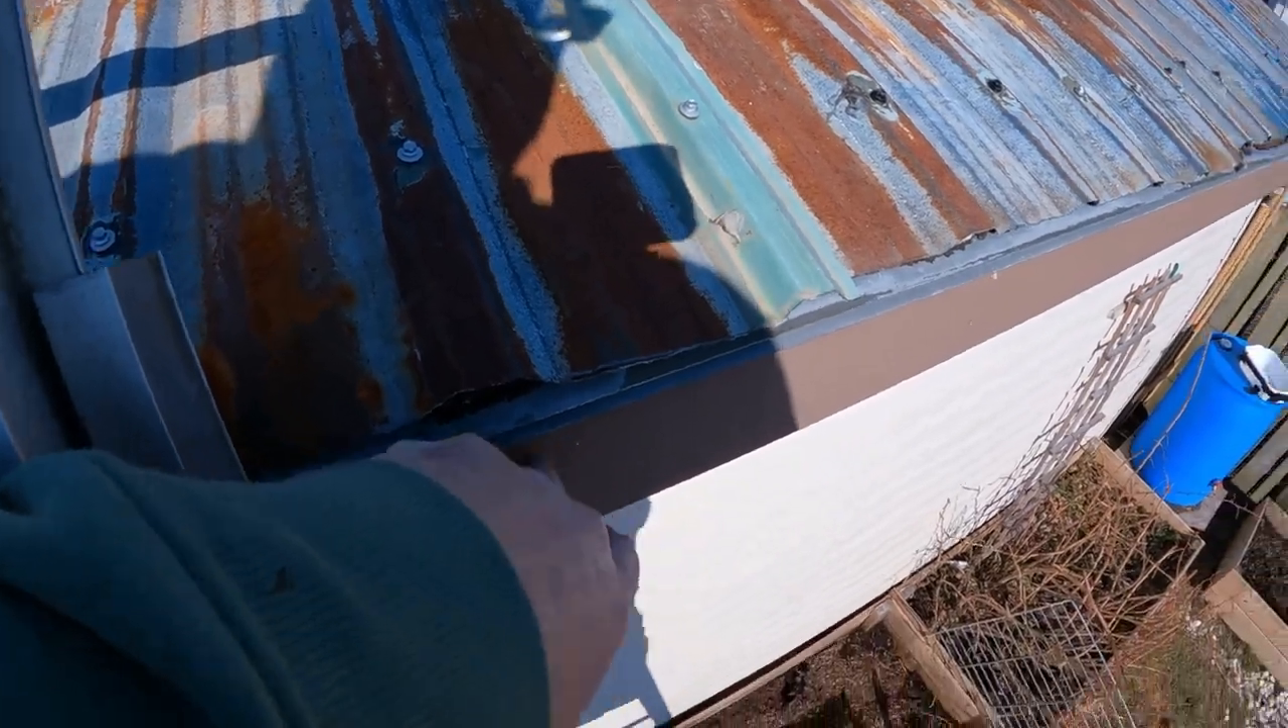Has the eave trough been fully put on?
No.